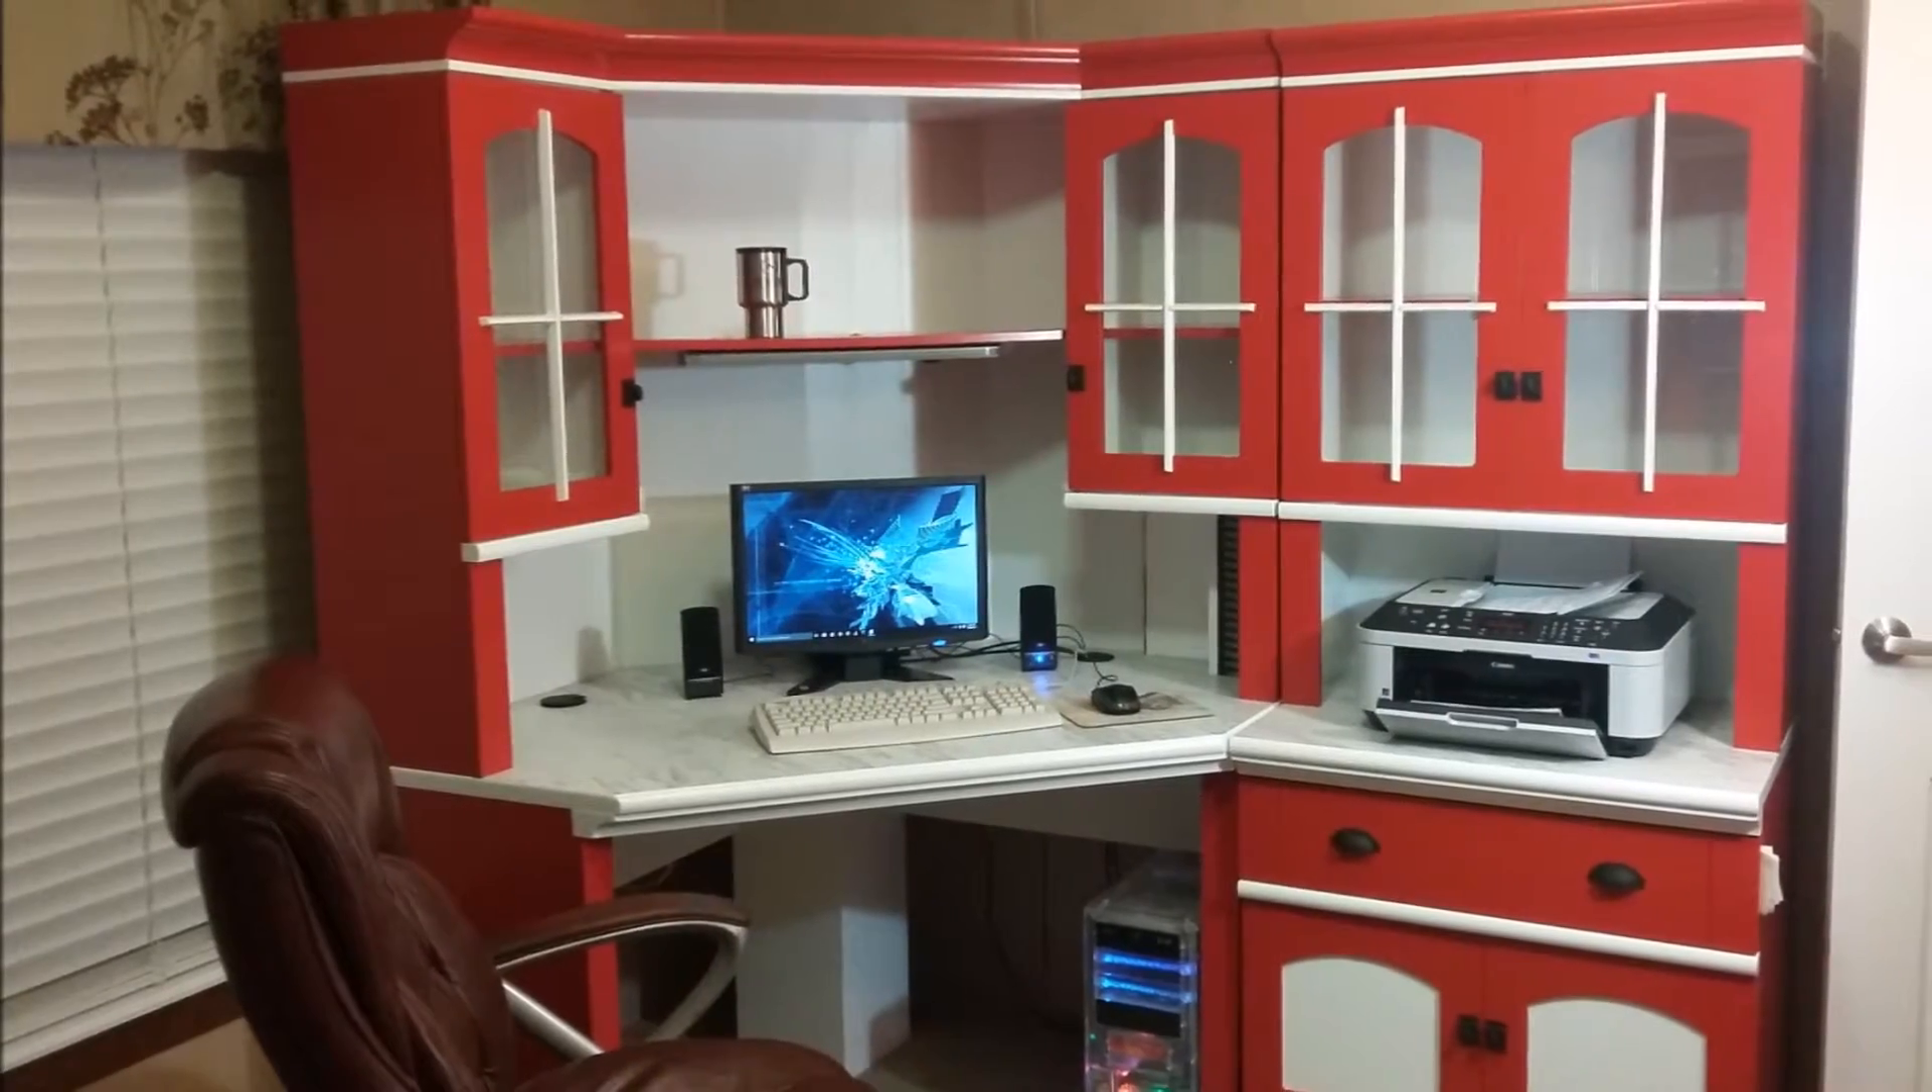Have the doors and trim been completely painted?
Yes.